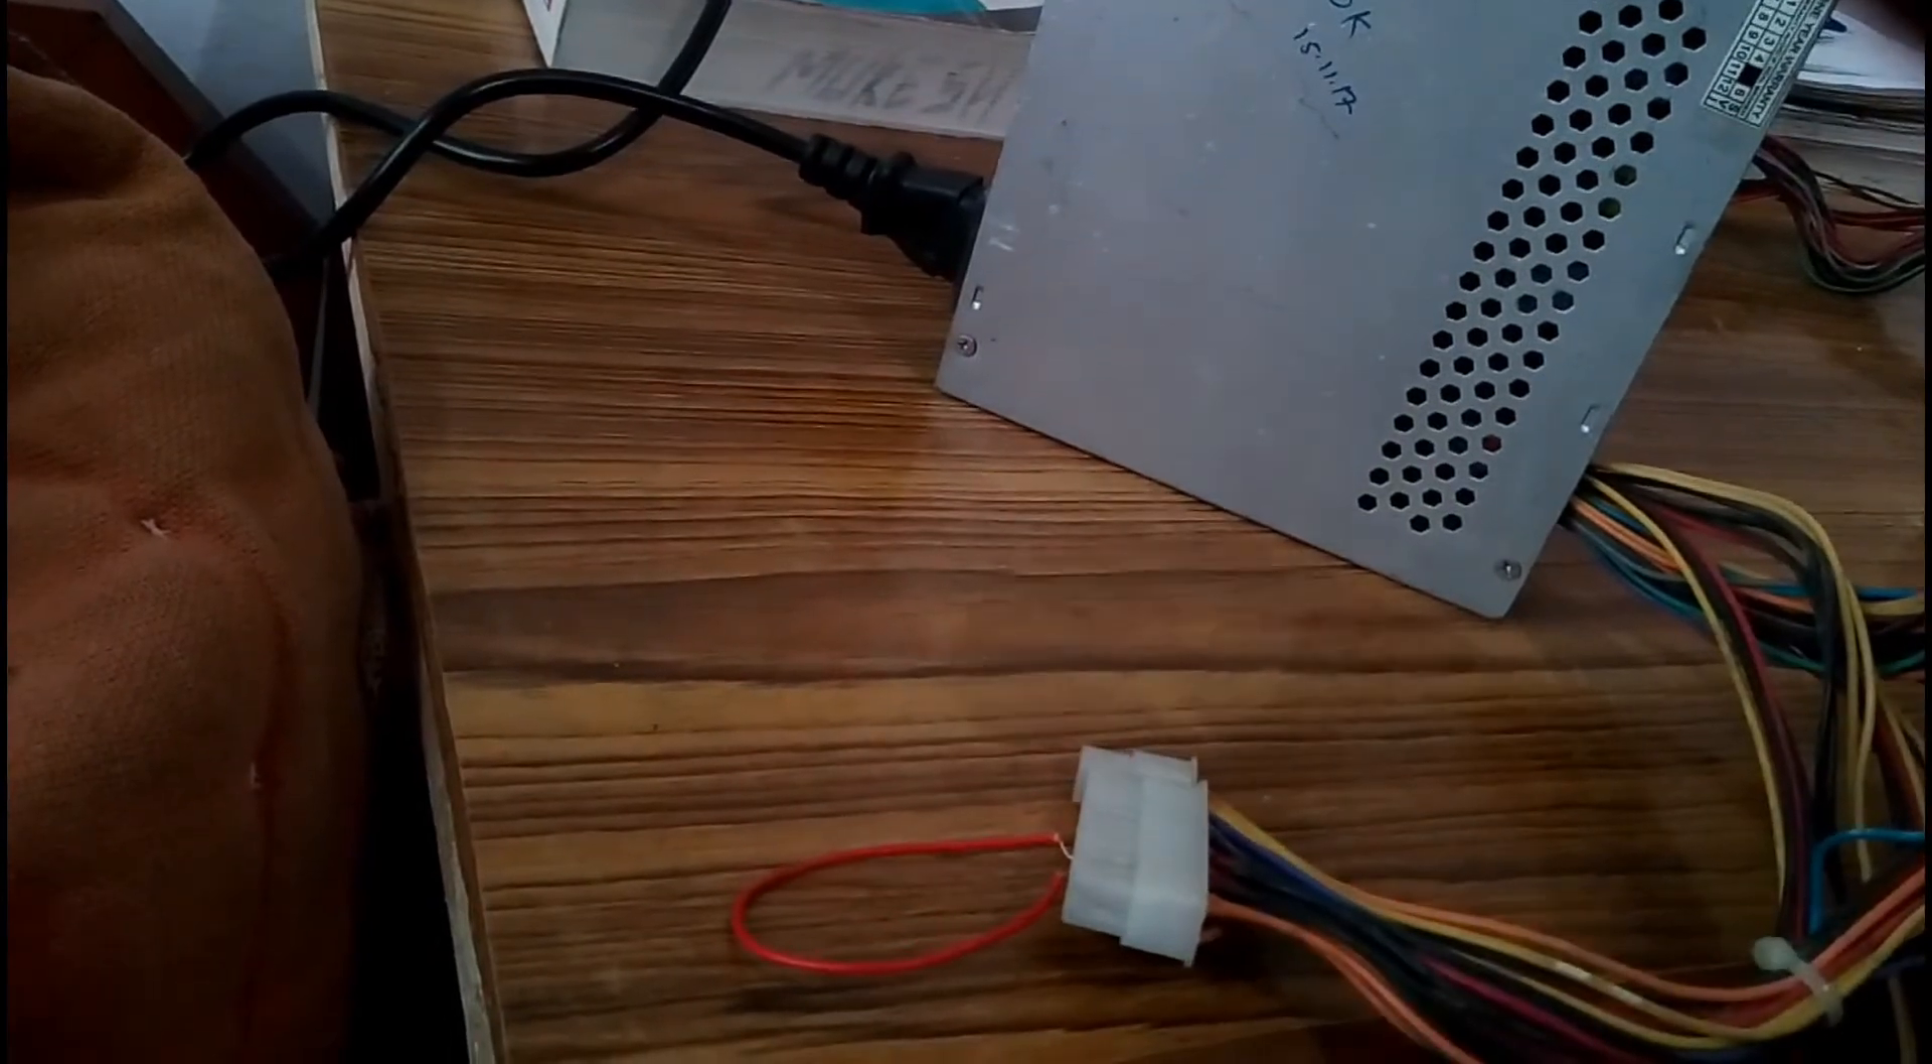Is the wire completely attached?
Yes.